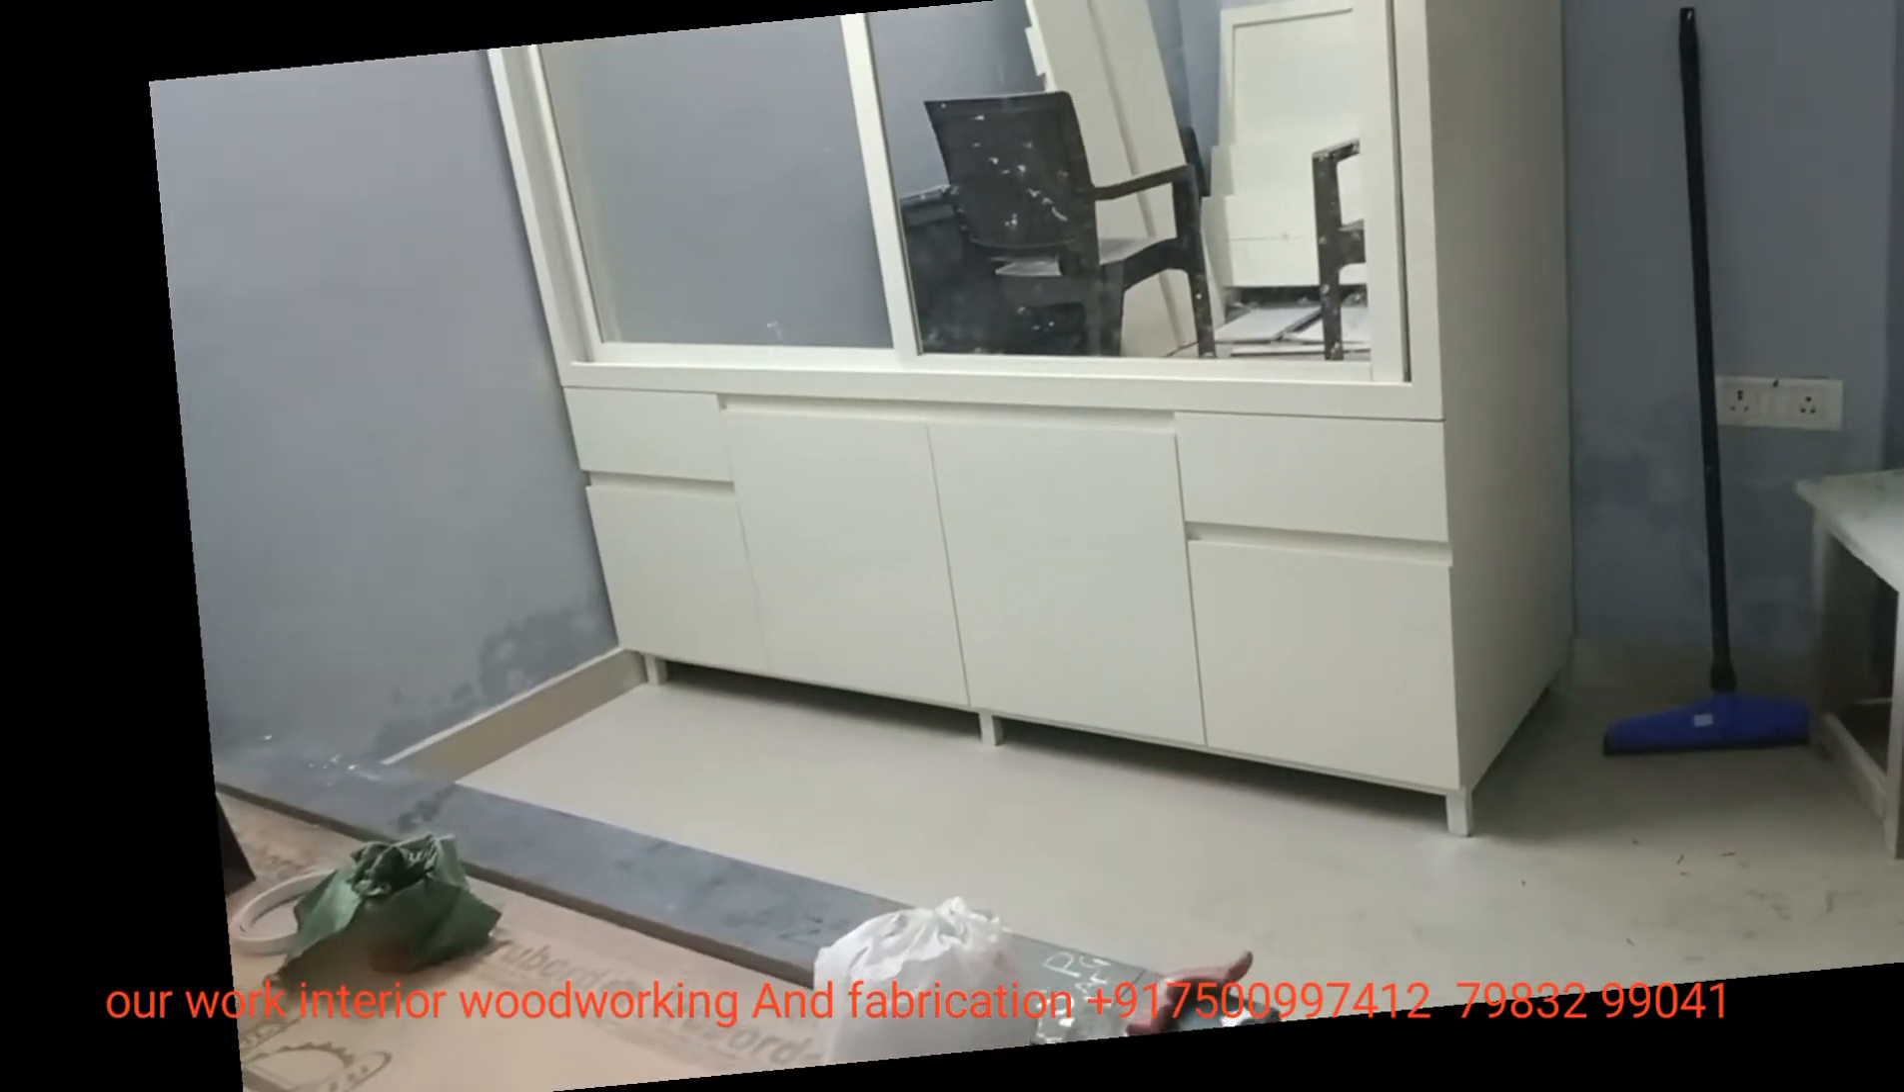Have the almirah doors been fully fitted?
Yes.